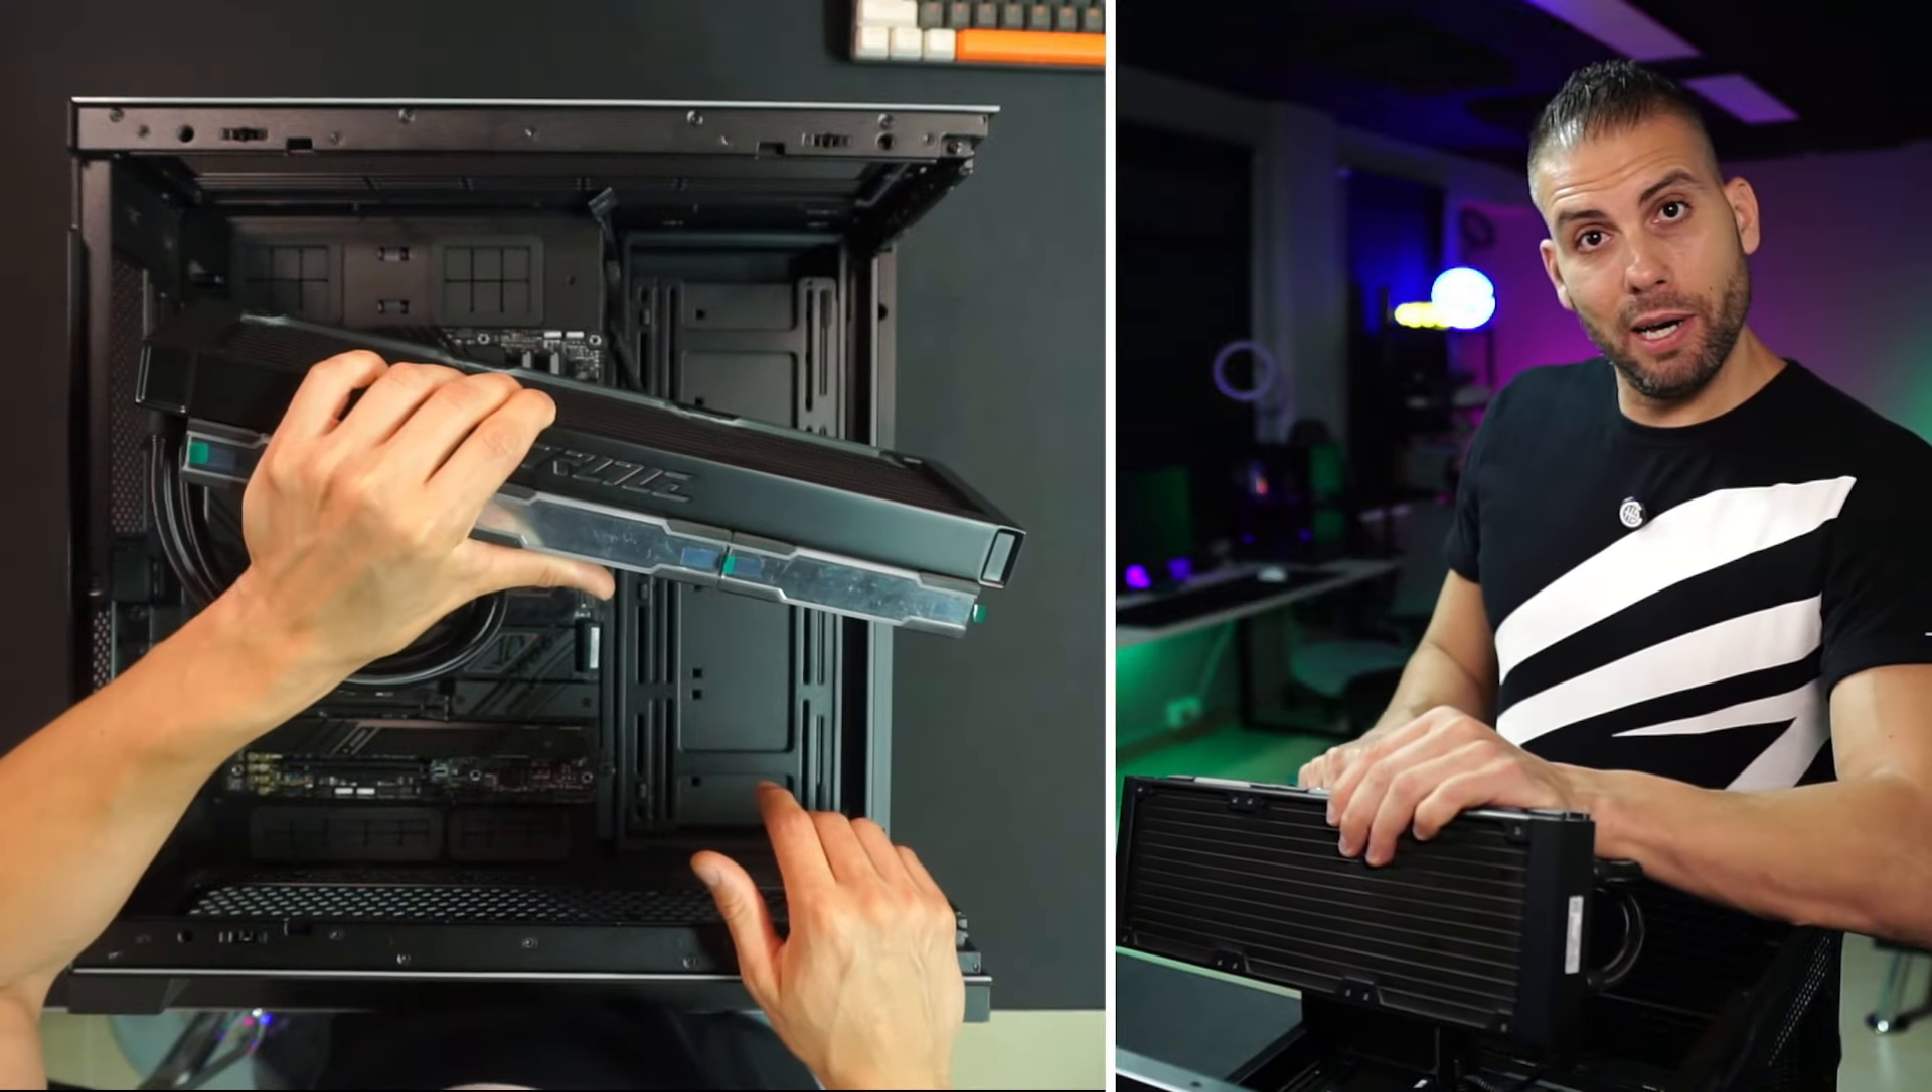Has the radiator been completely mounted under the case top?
No.